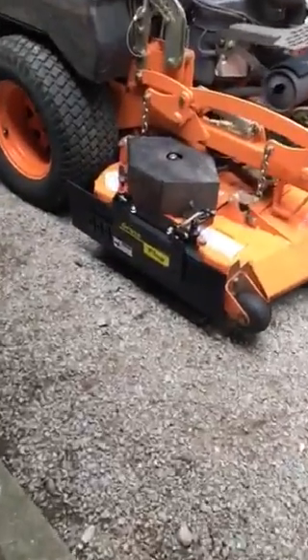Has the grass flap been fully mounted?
Yes.